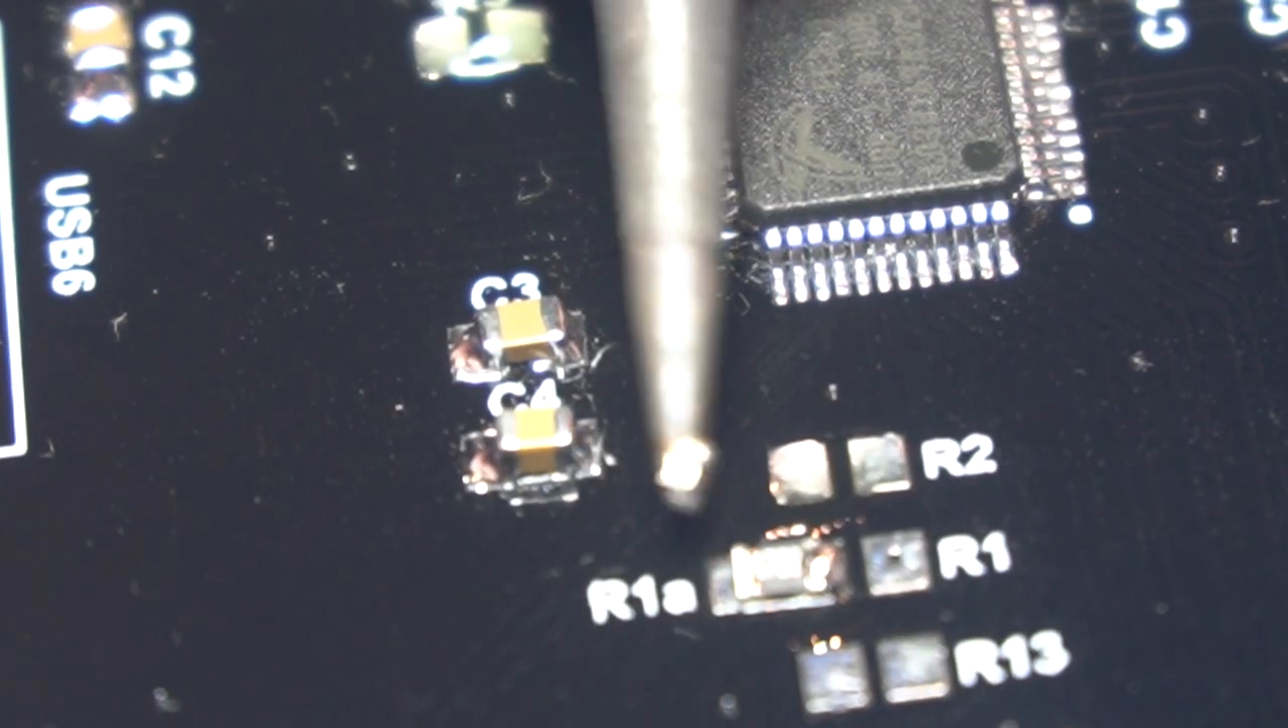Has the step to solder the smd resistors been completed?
No.